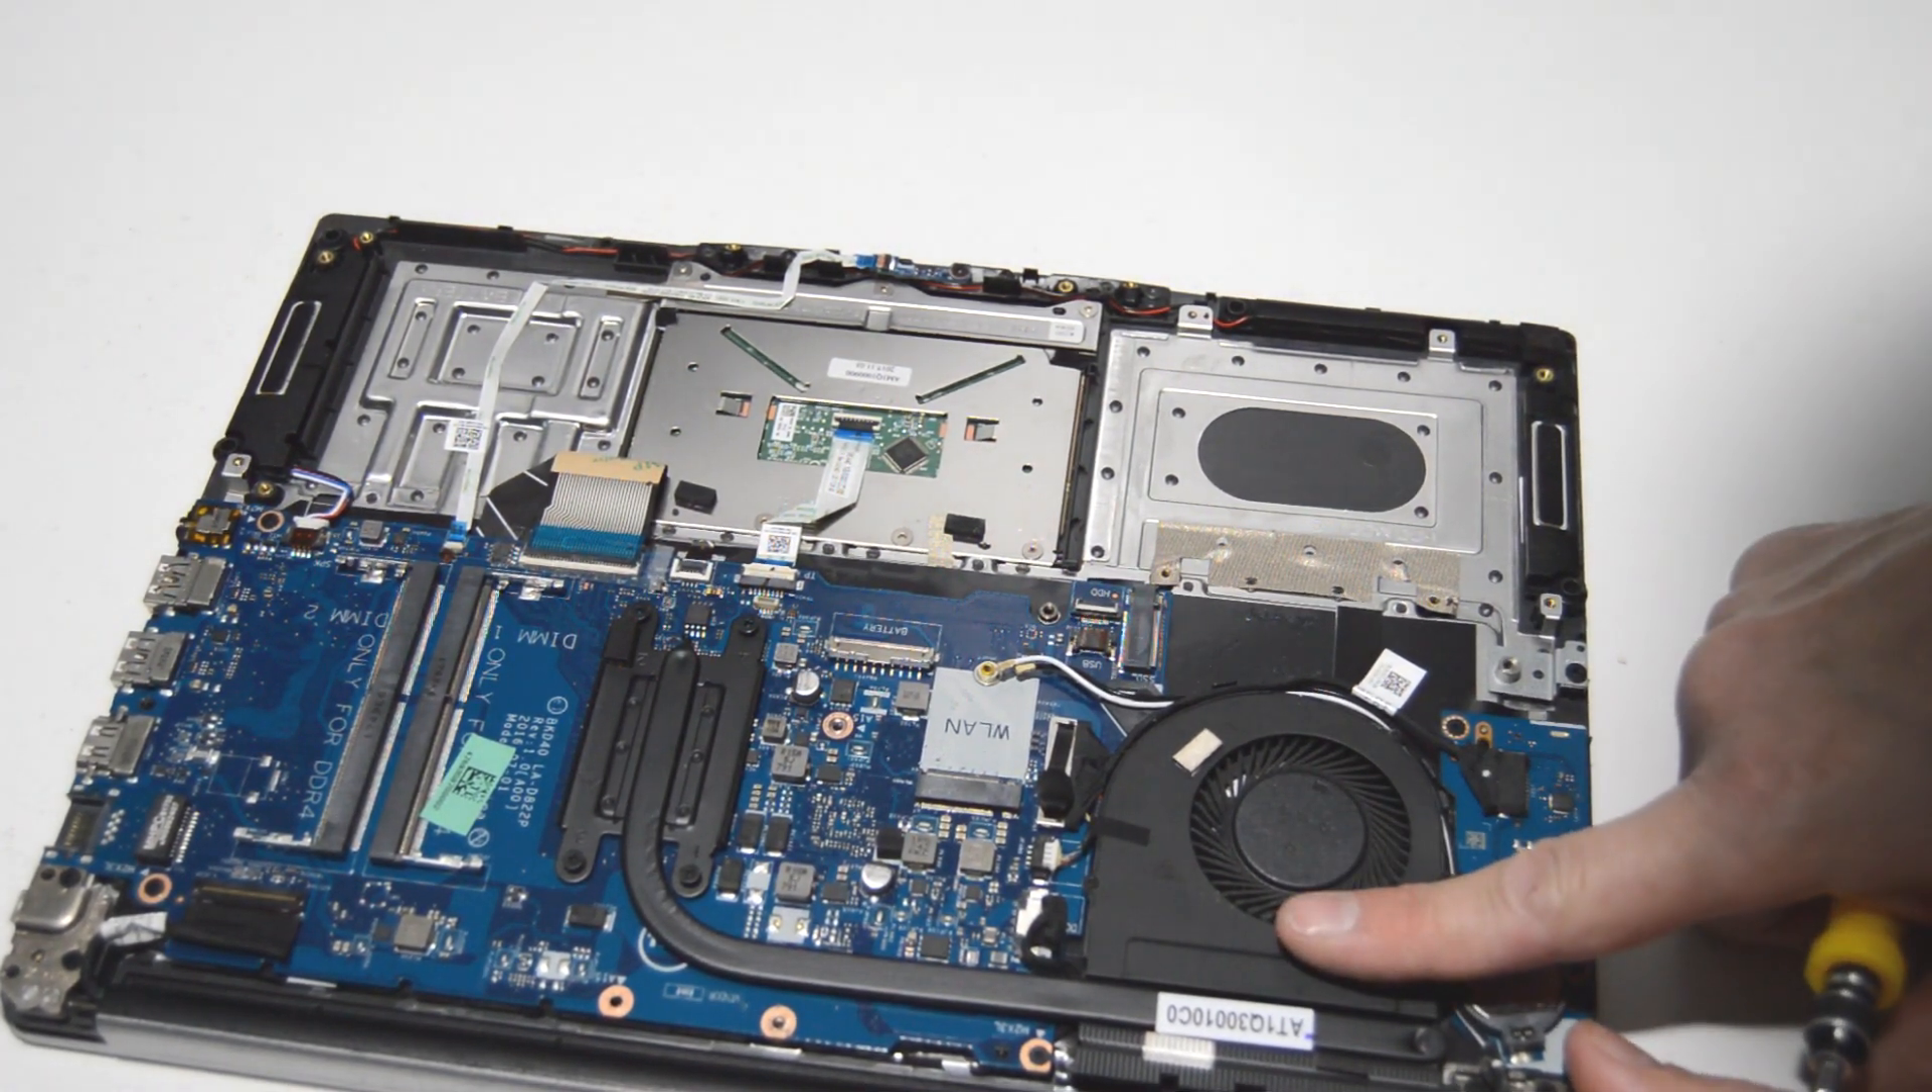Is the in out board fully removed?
No.